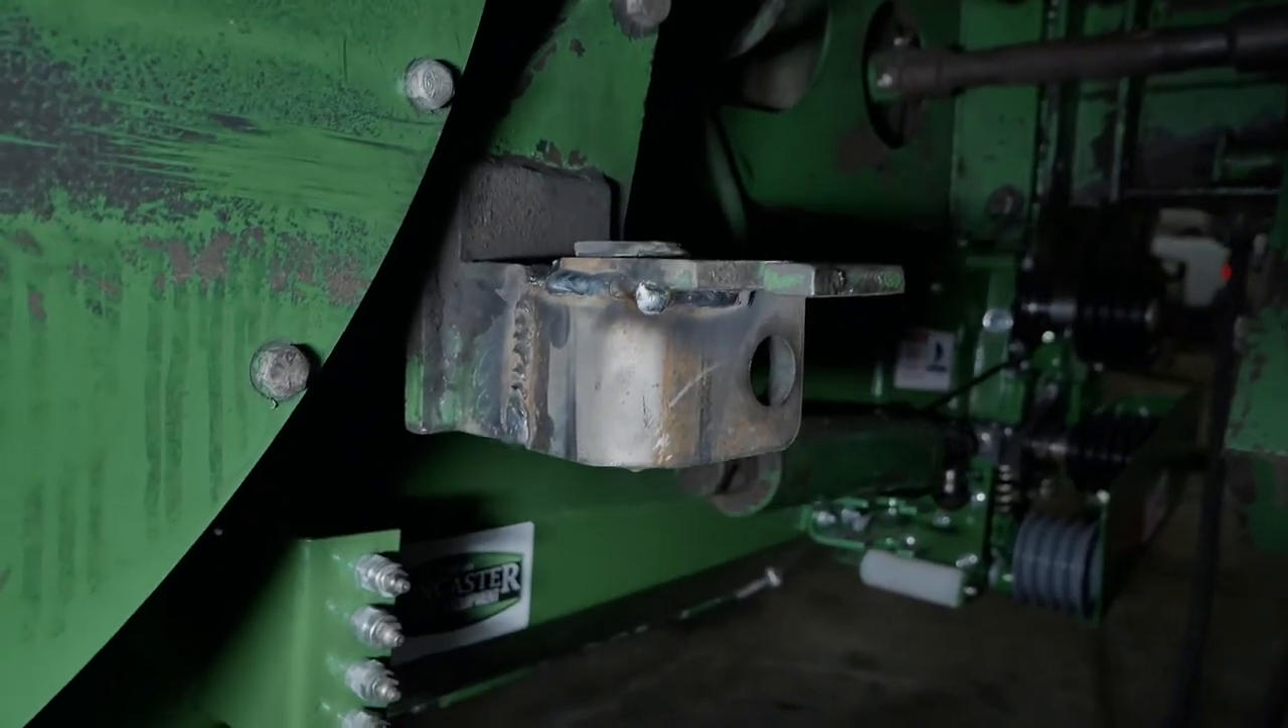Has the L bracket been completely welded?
Yes.